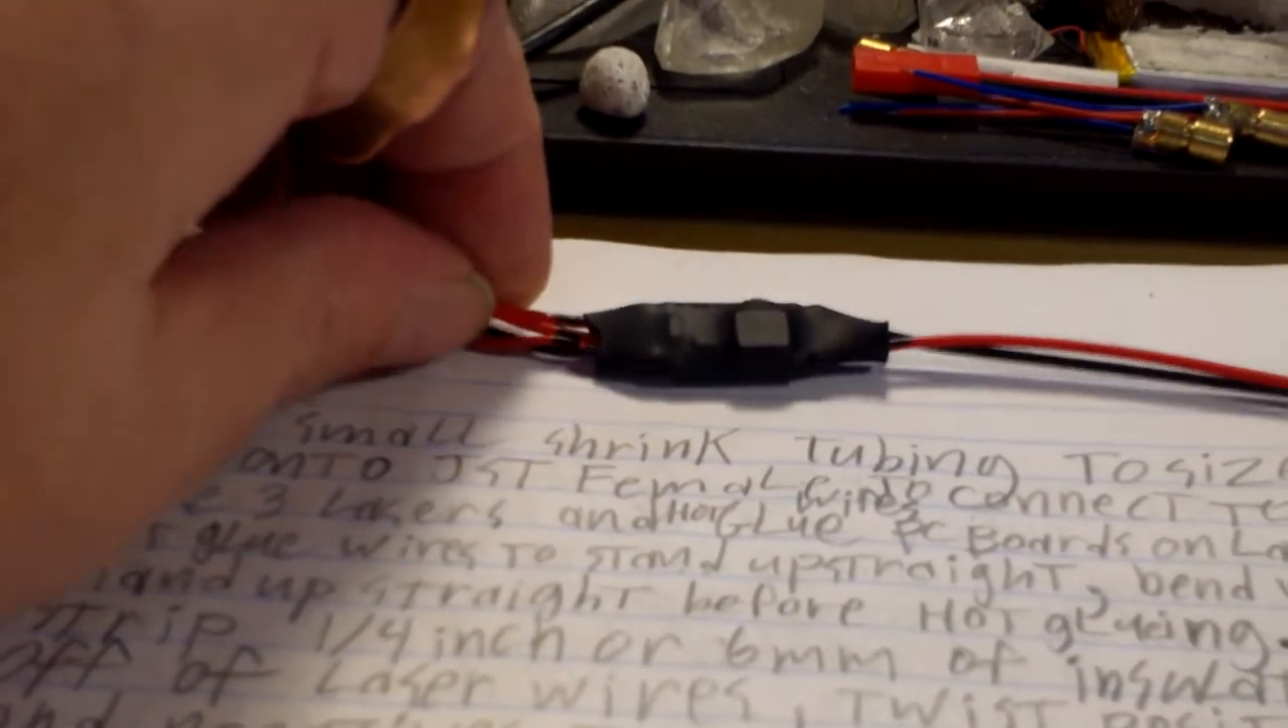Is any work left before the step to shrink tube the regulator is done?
No.